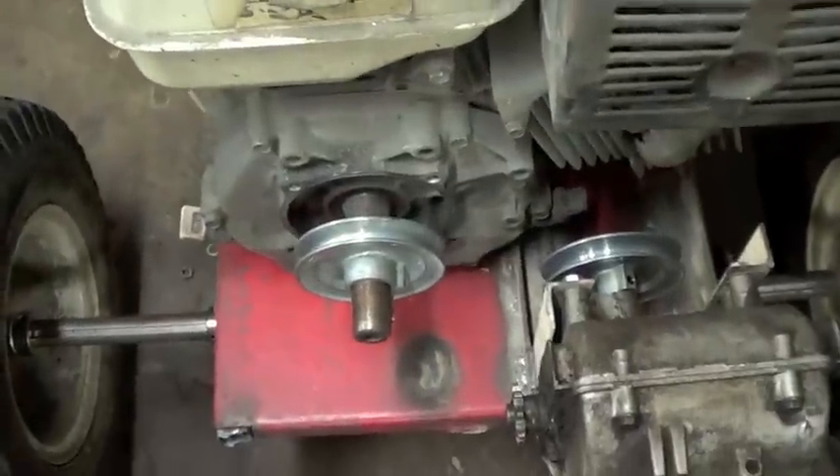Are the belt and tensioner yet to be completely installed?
Yes.